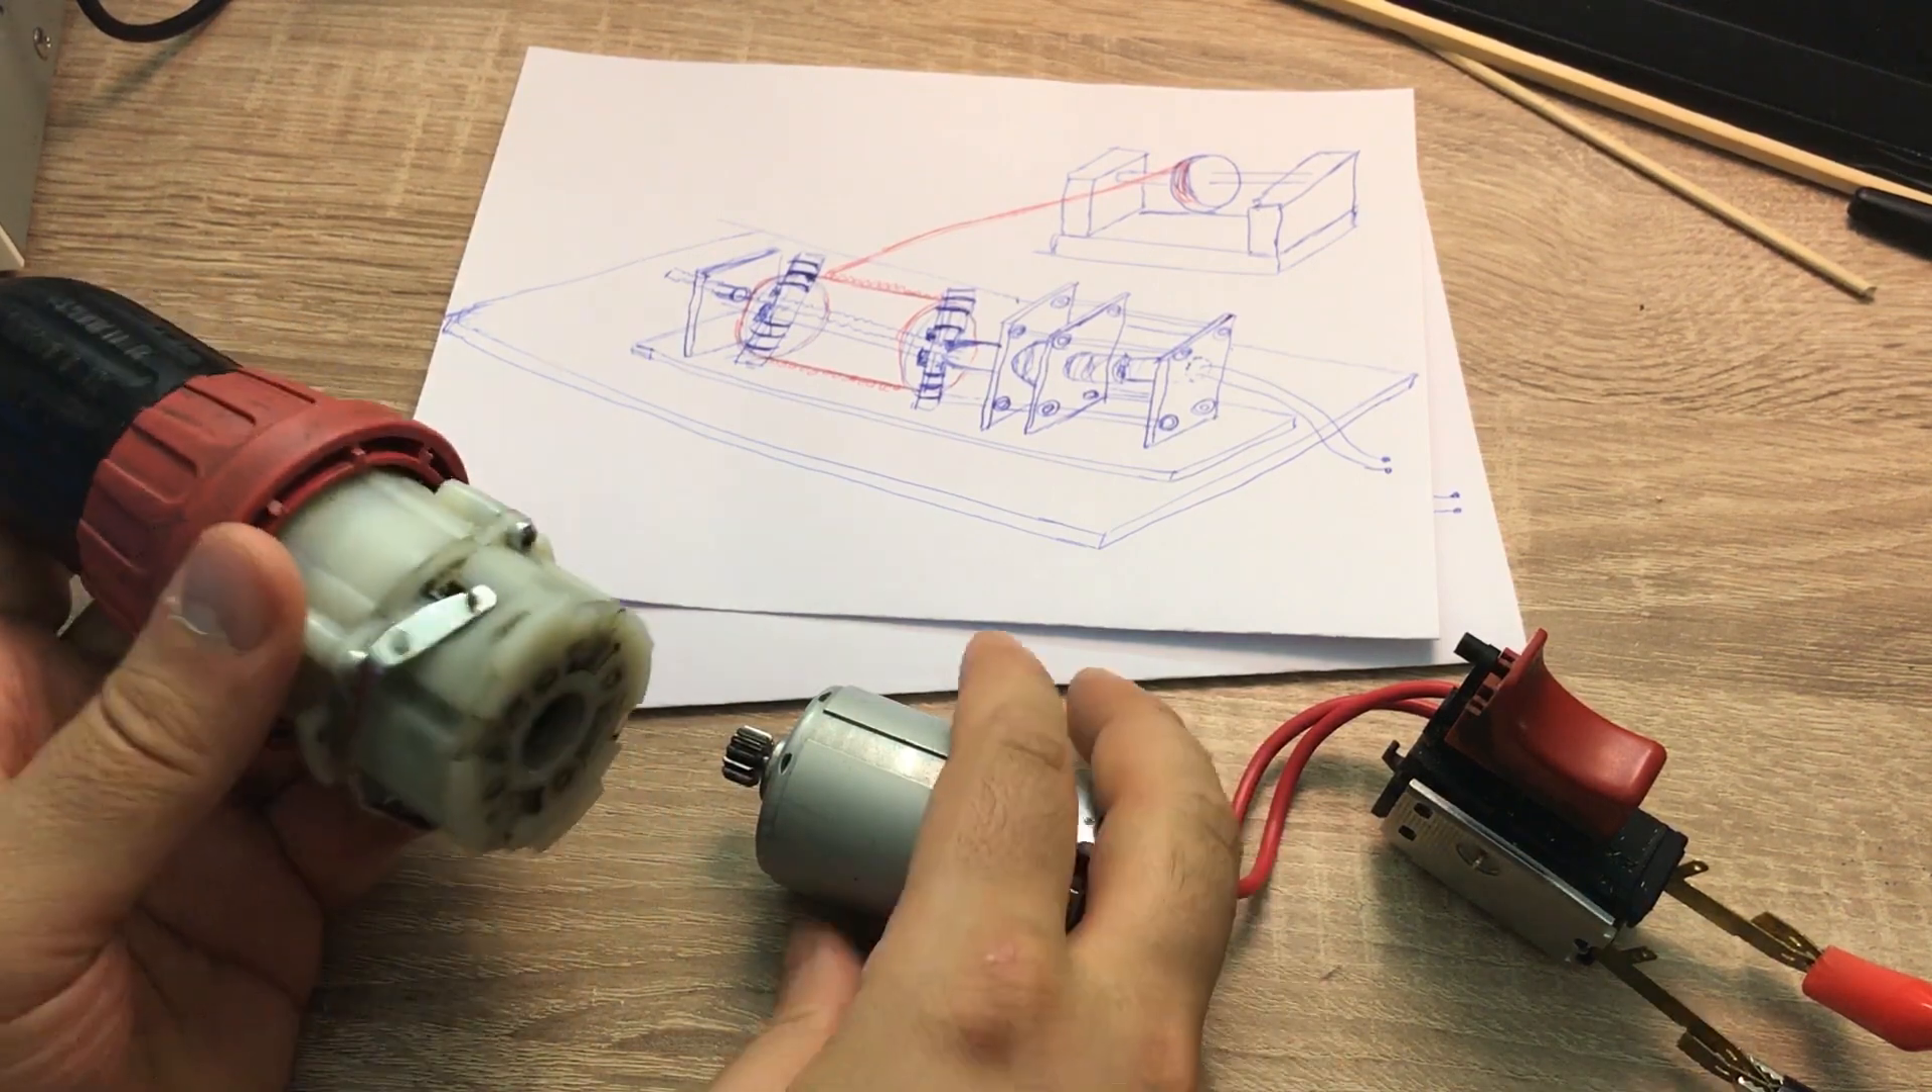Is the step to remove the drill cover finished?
Yes.